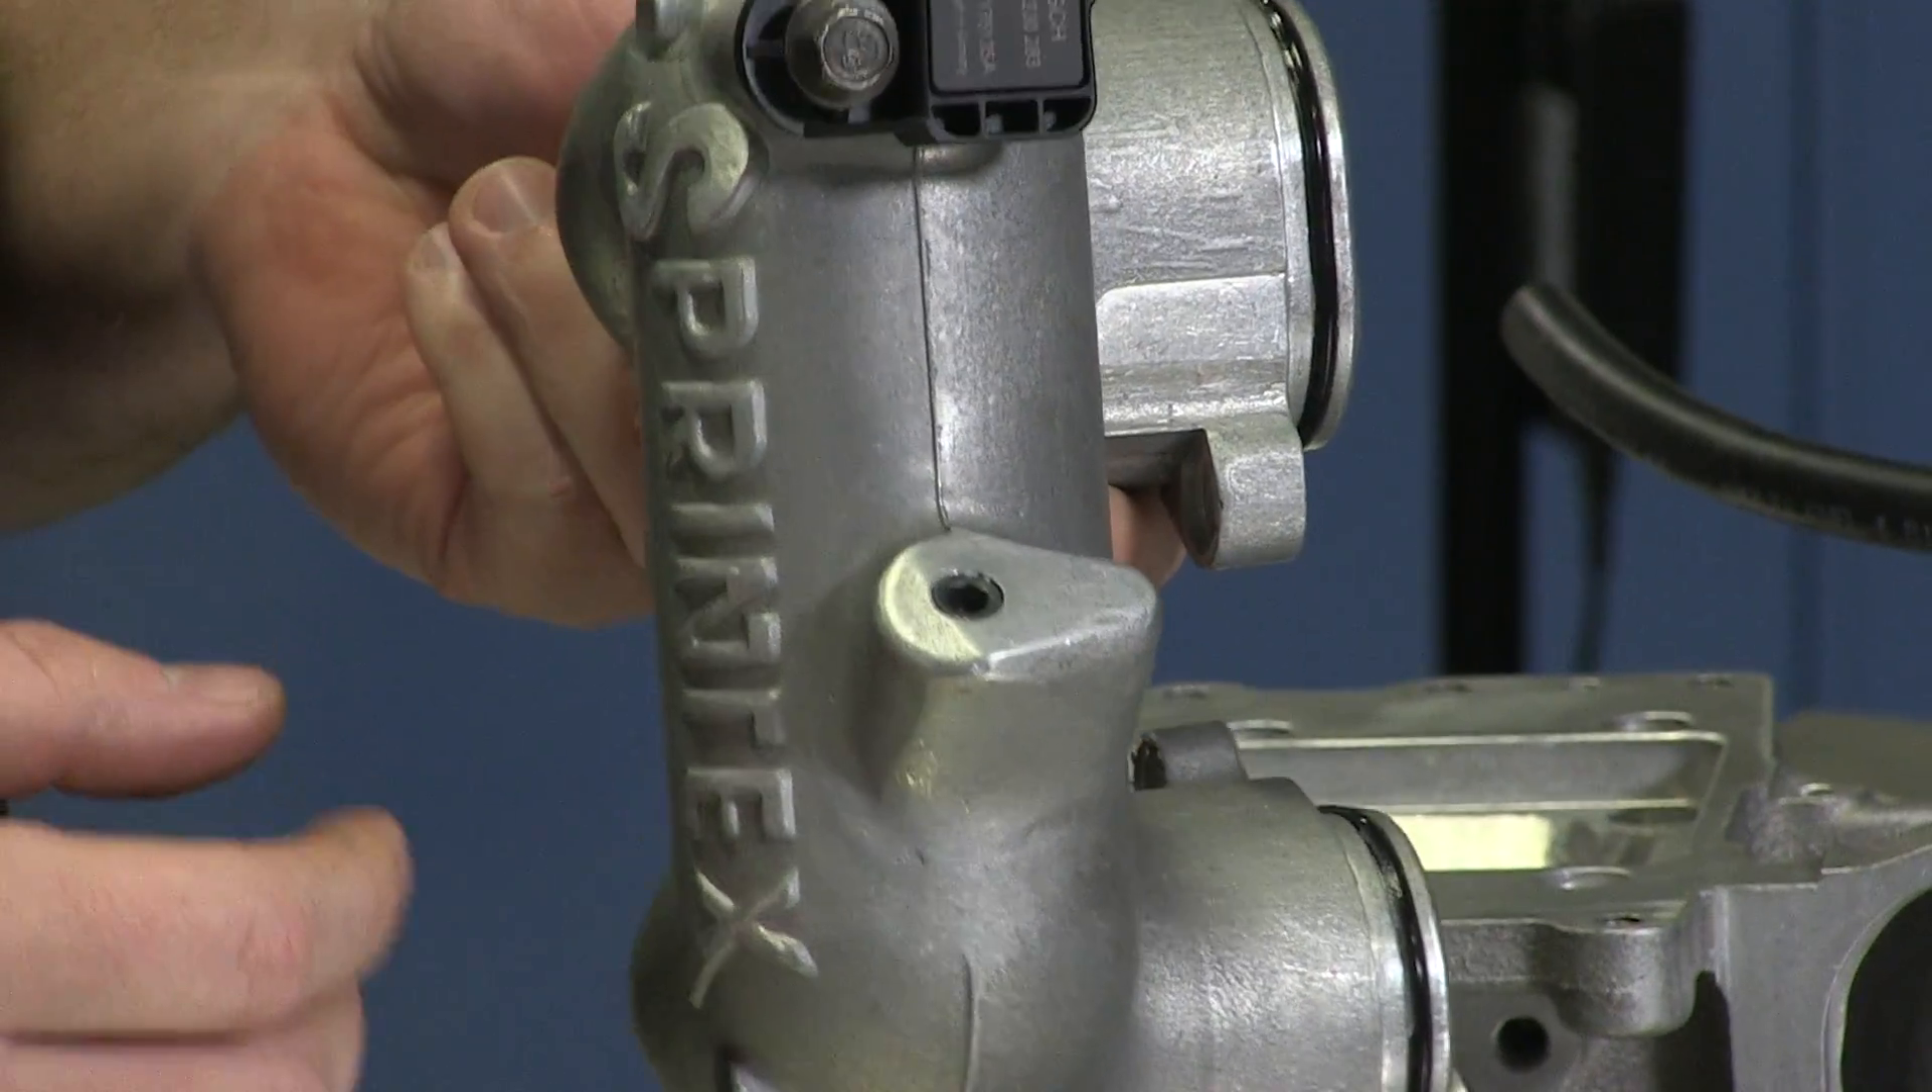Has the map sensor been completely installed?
Yes.